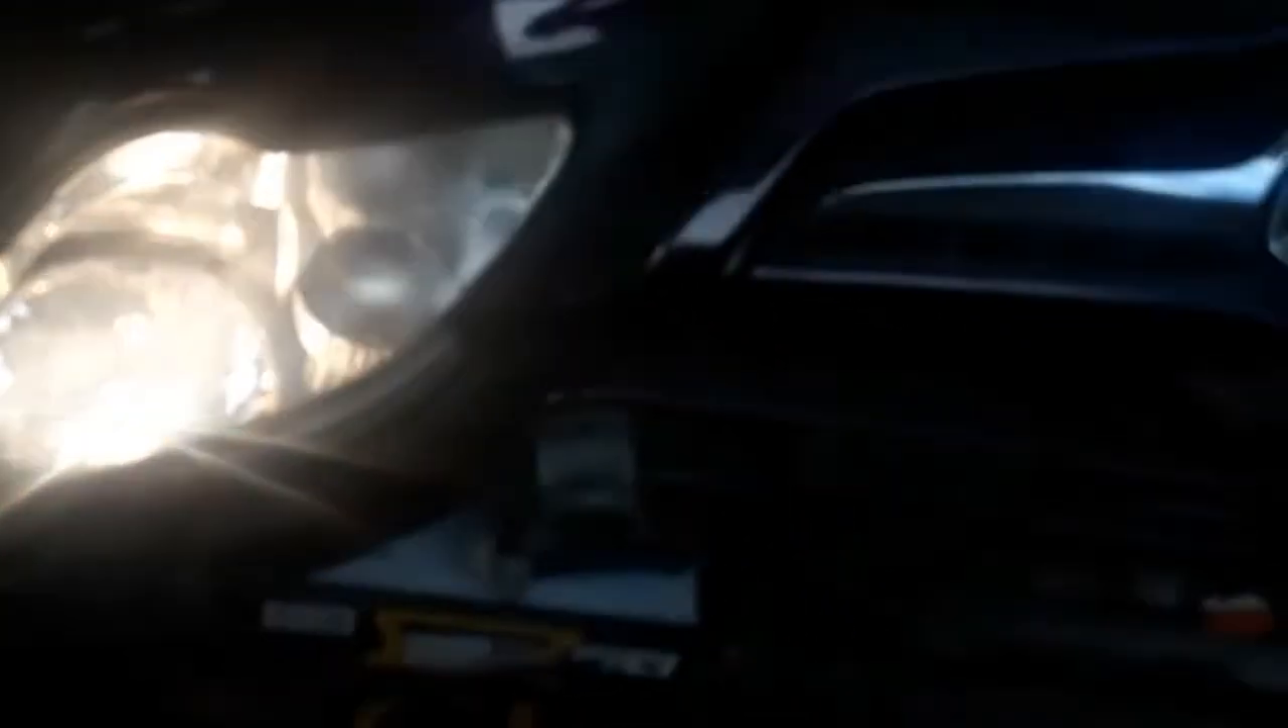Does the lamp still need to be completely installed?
No.